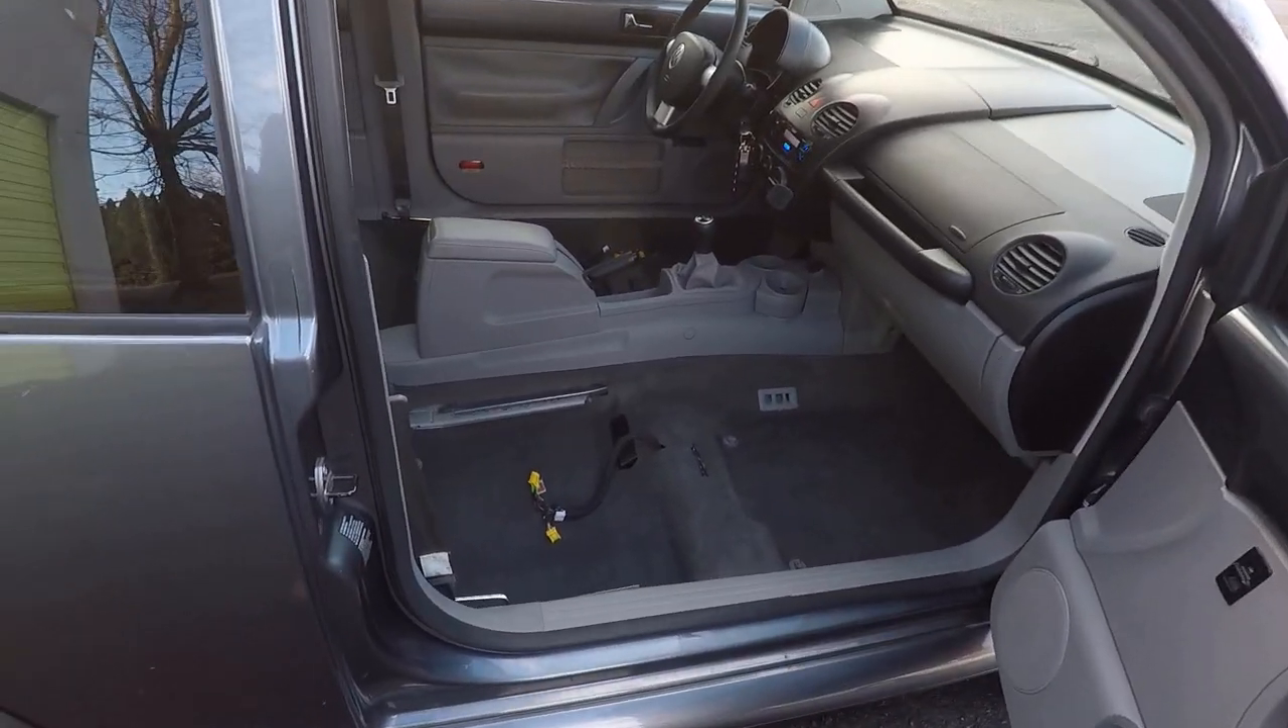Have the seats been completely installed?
No.